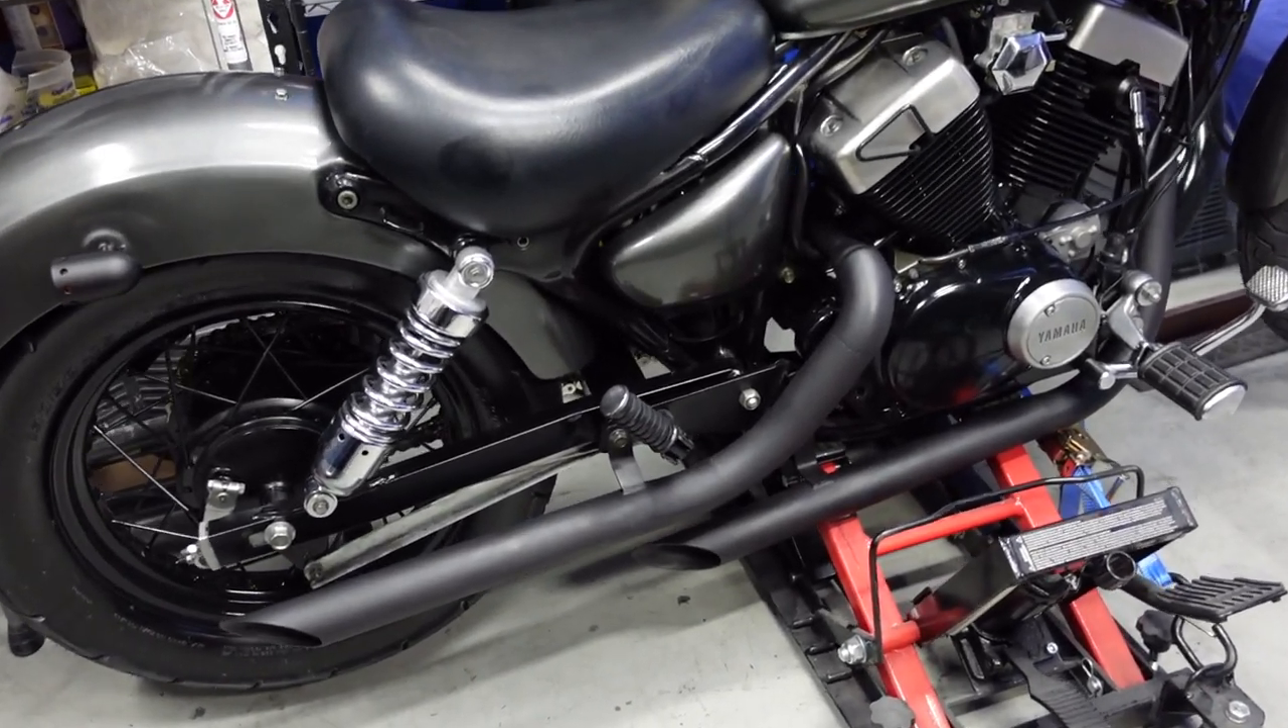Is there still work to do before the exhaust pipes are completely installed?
No.